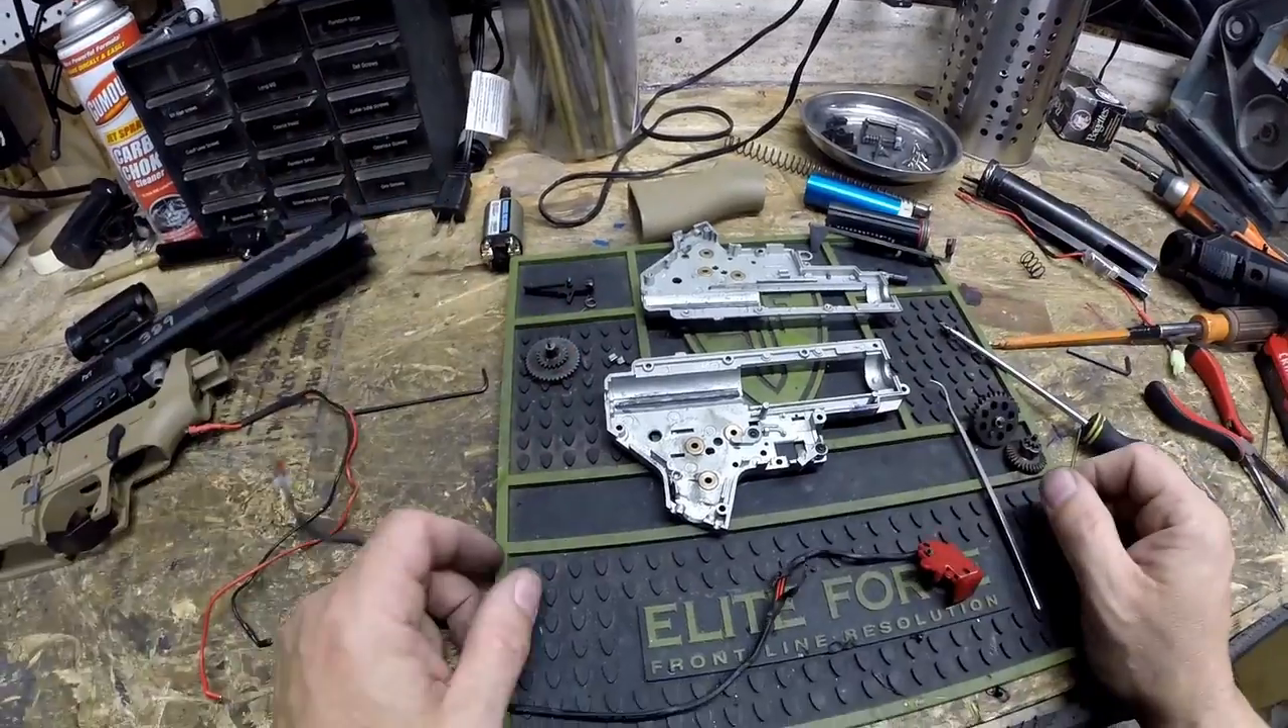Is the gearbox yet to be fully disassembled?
No.